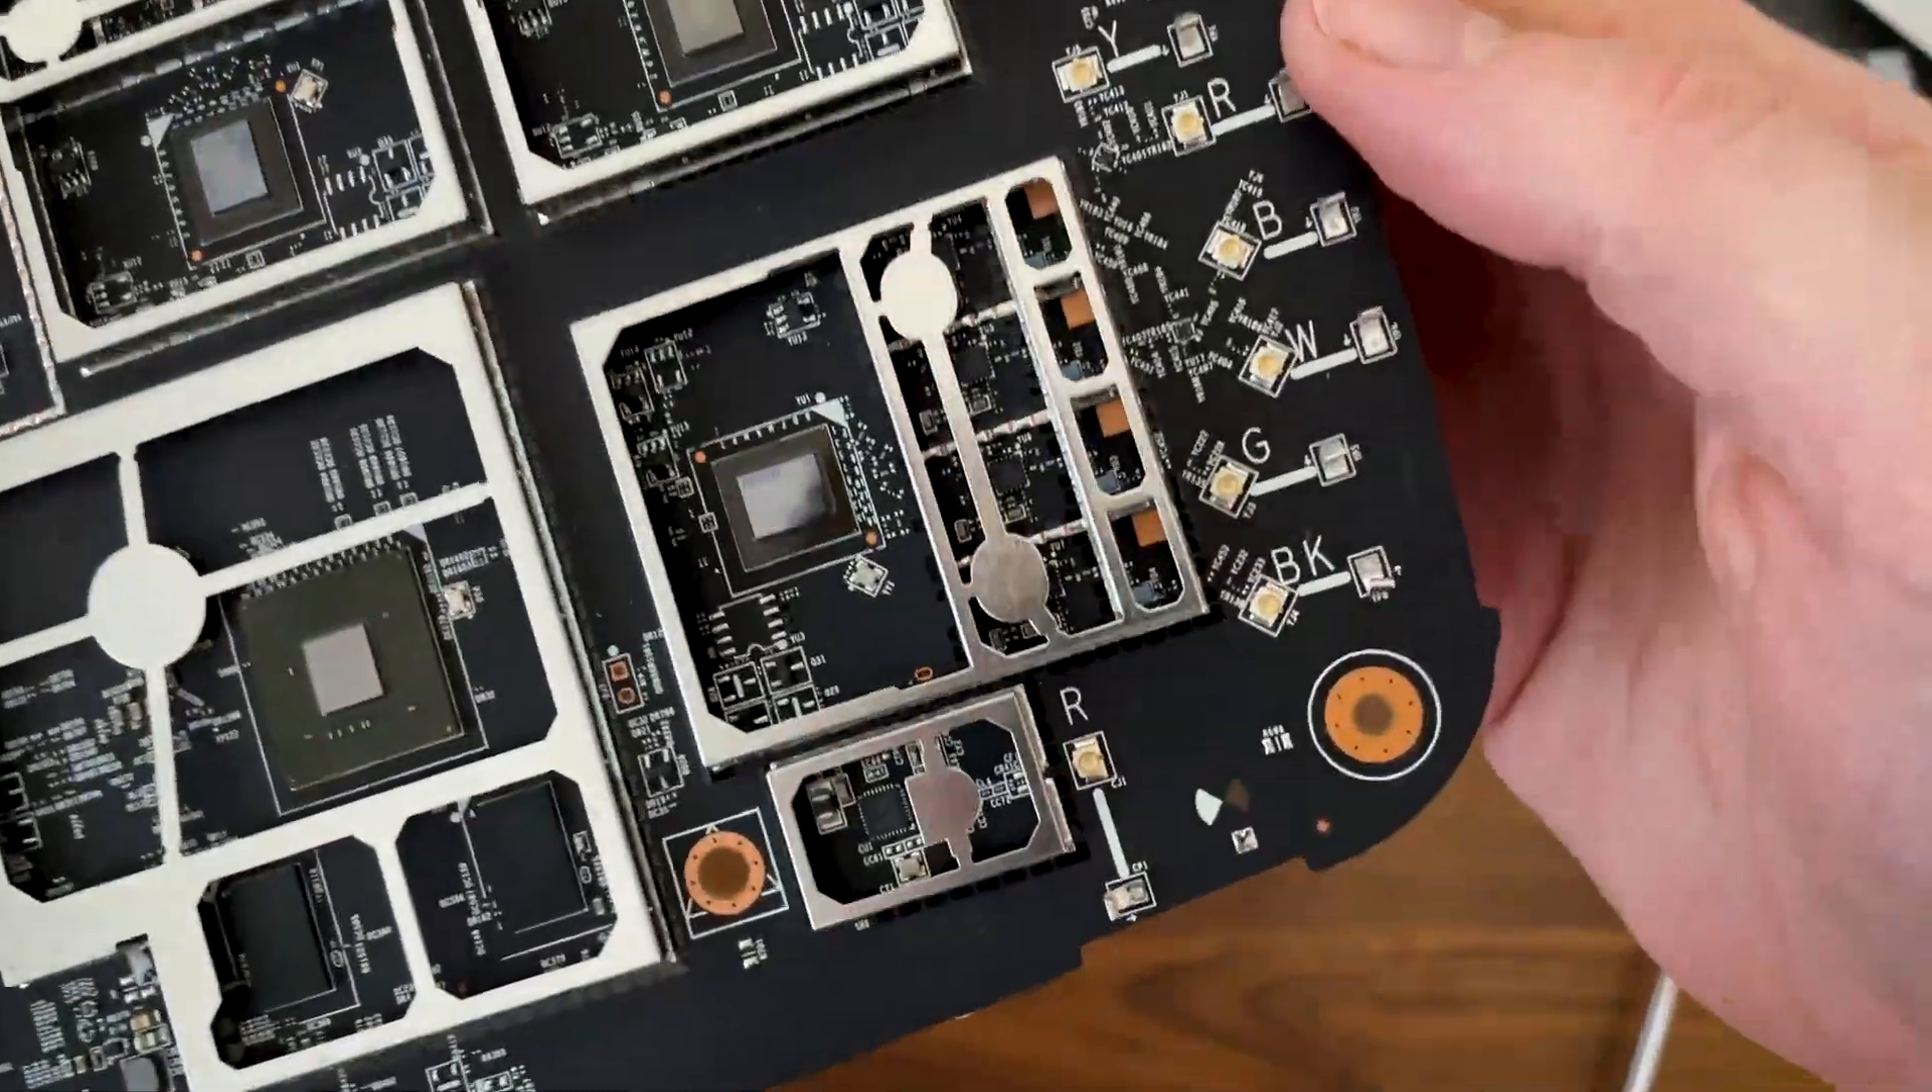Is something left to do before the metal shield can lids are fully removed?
No.